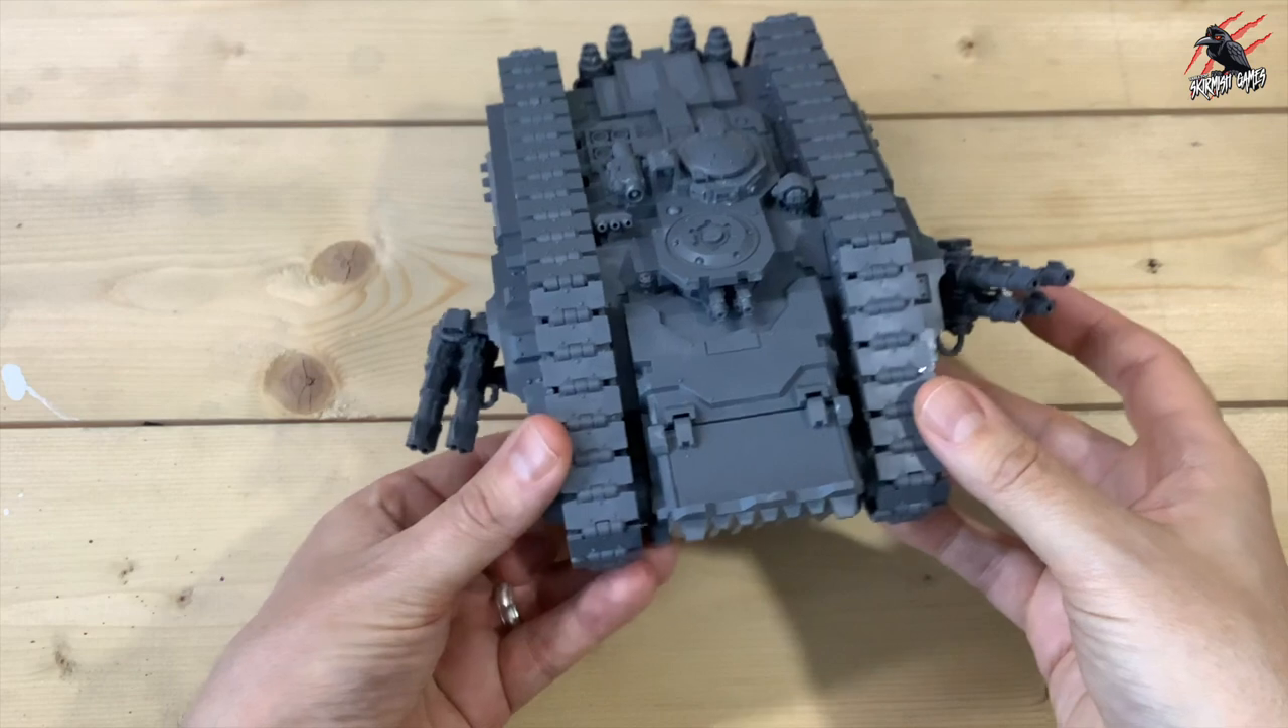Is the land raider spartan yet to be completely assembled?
No.